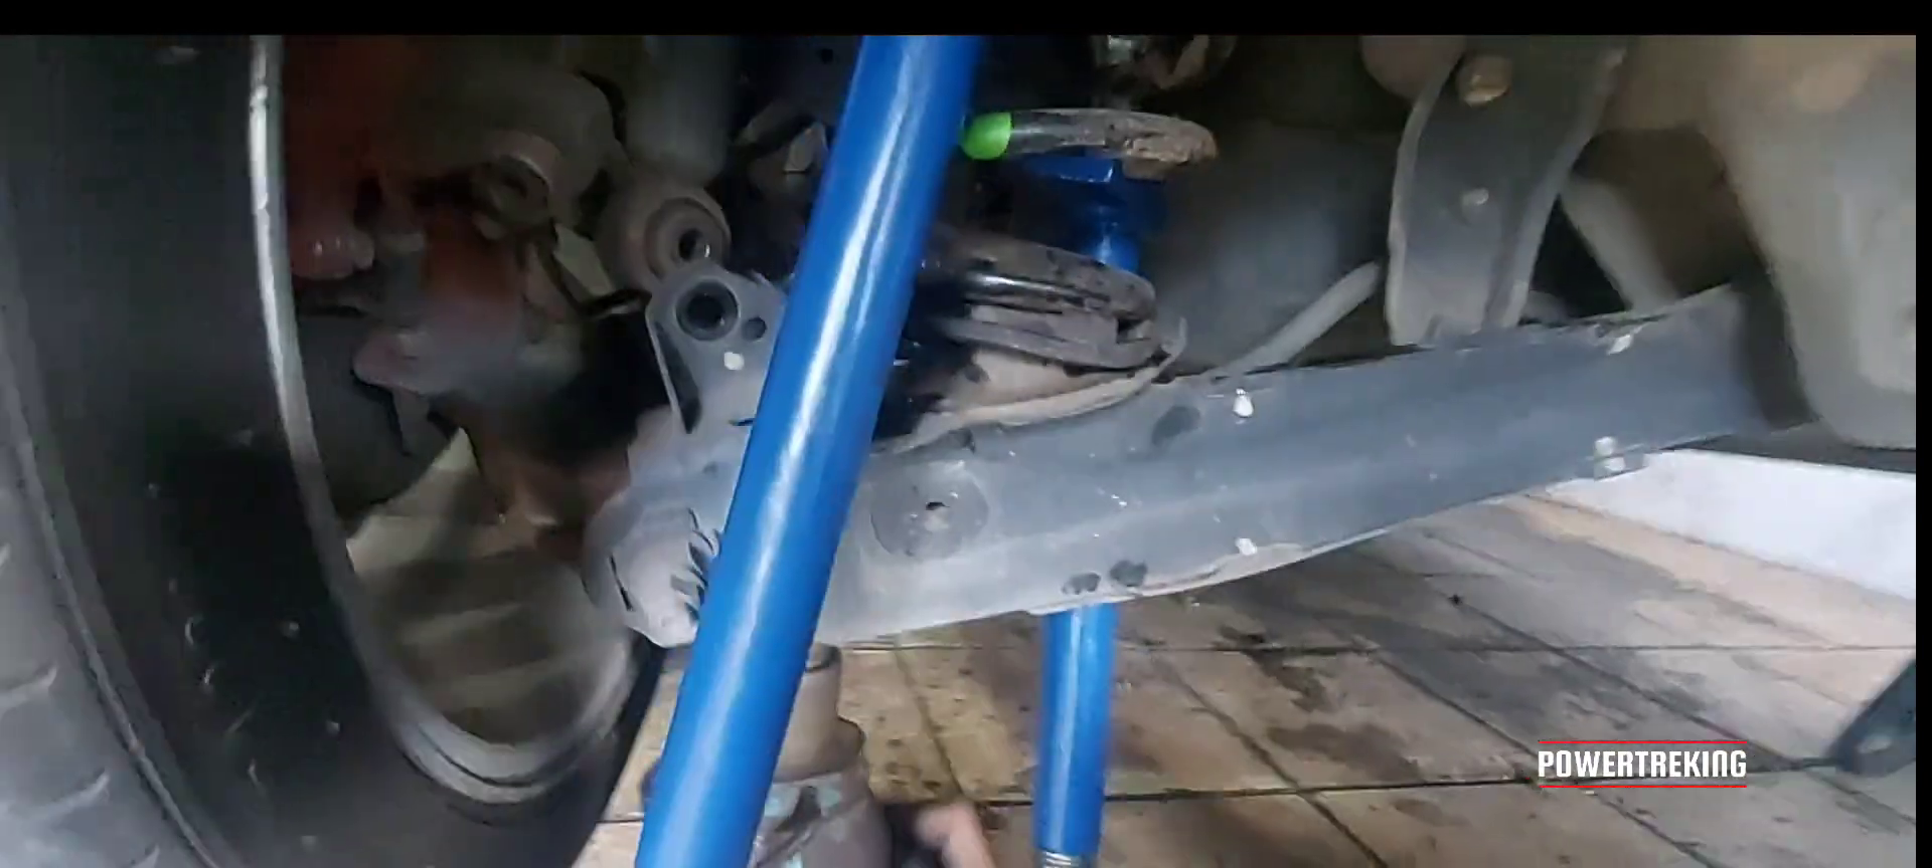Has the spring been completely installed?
No.